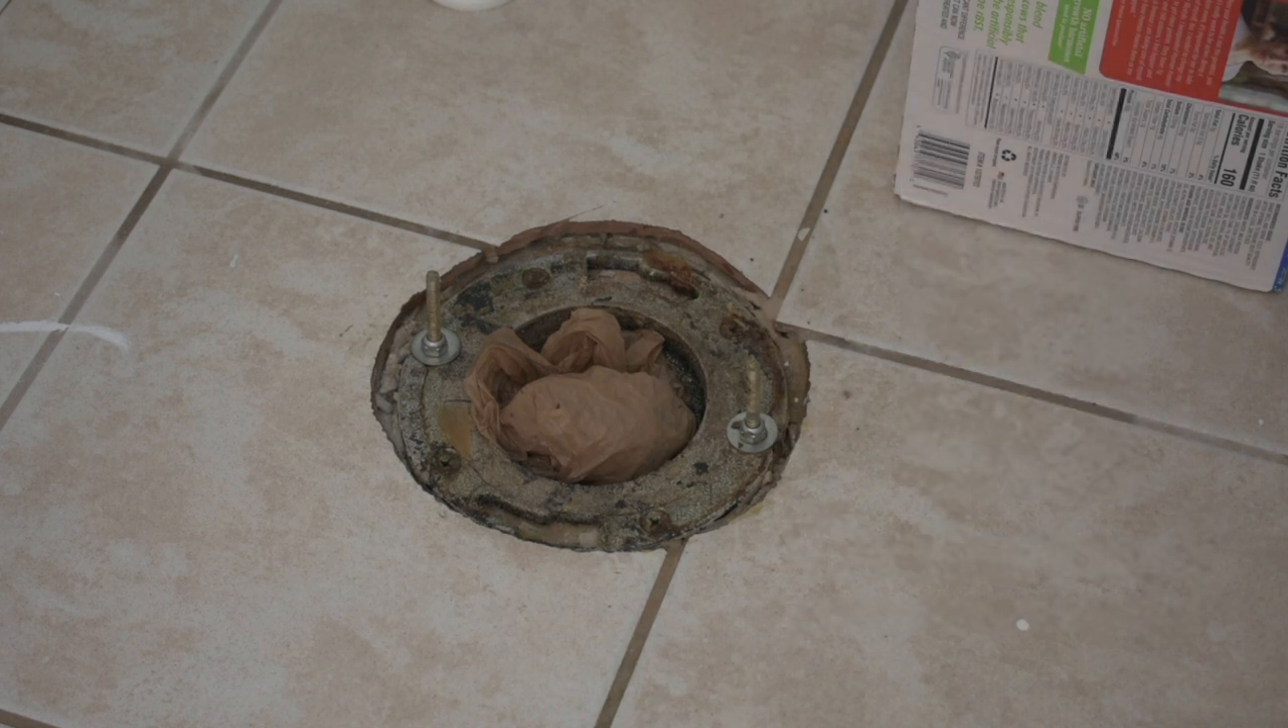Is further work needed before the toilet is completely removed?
No.